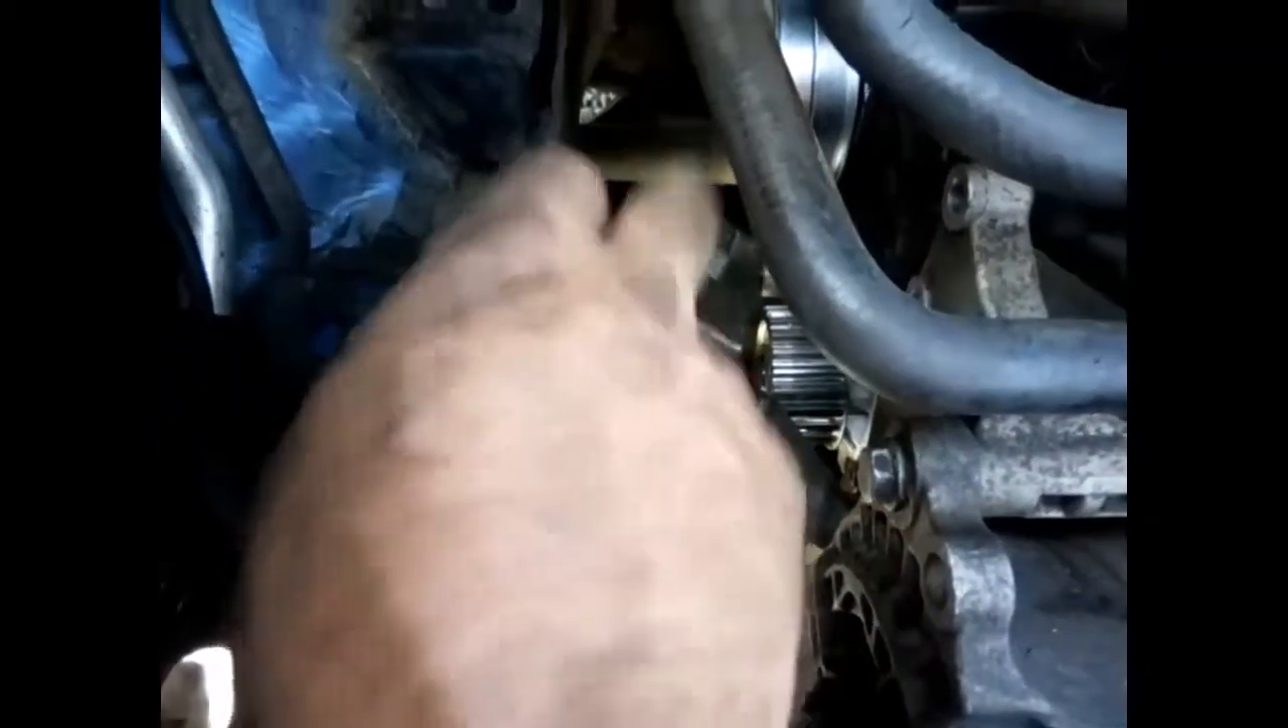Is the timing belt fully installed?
No.